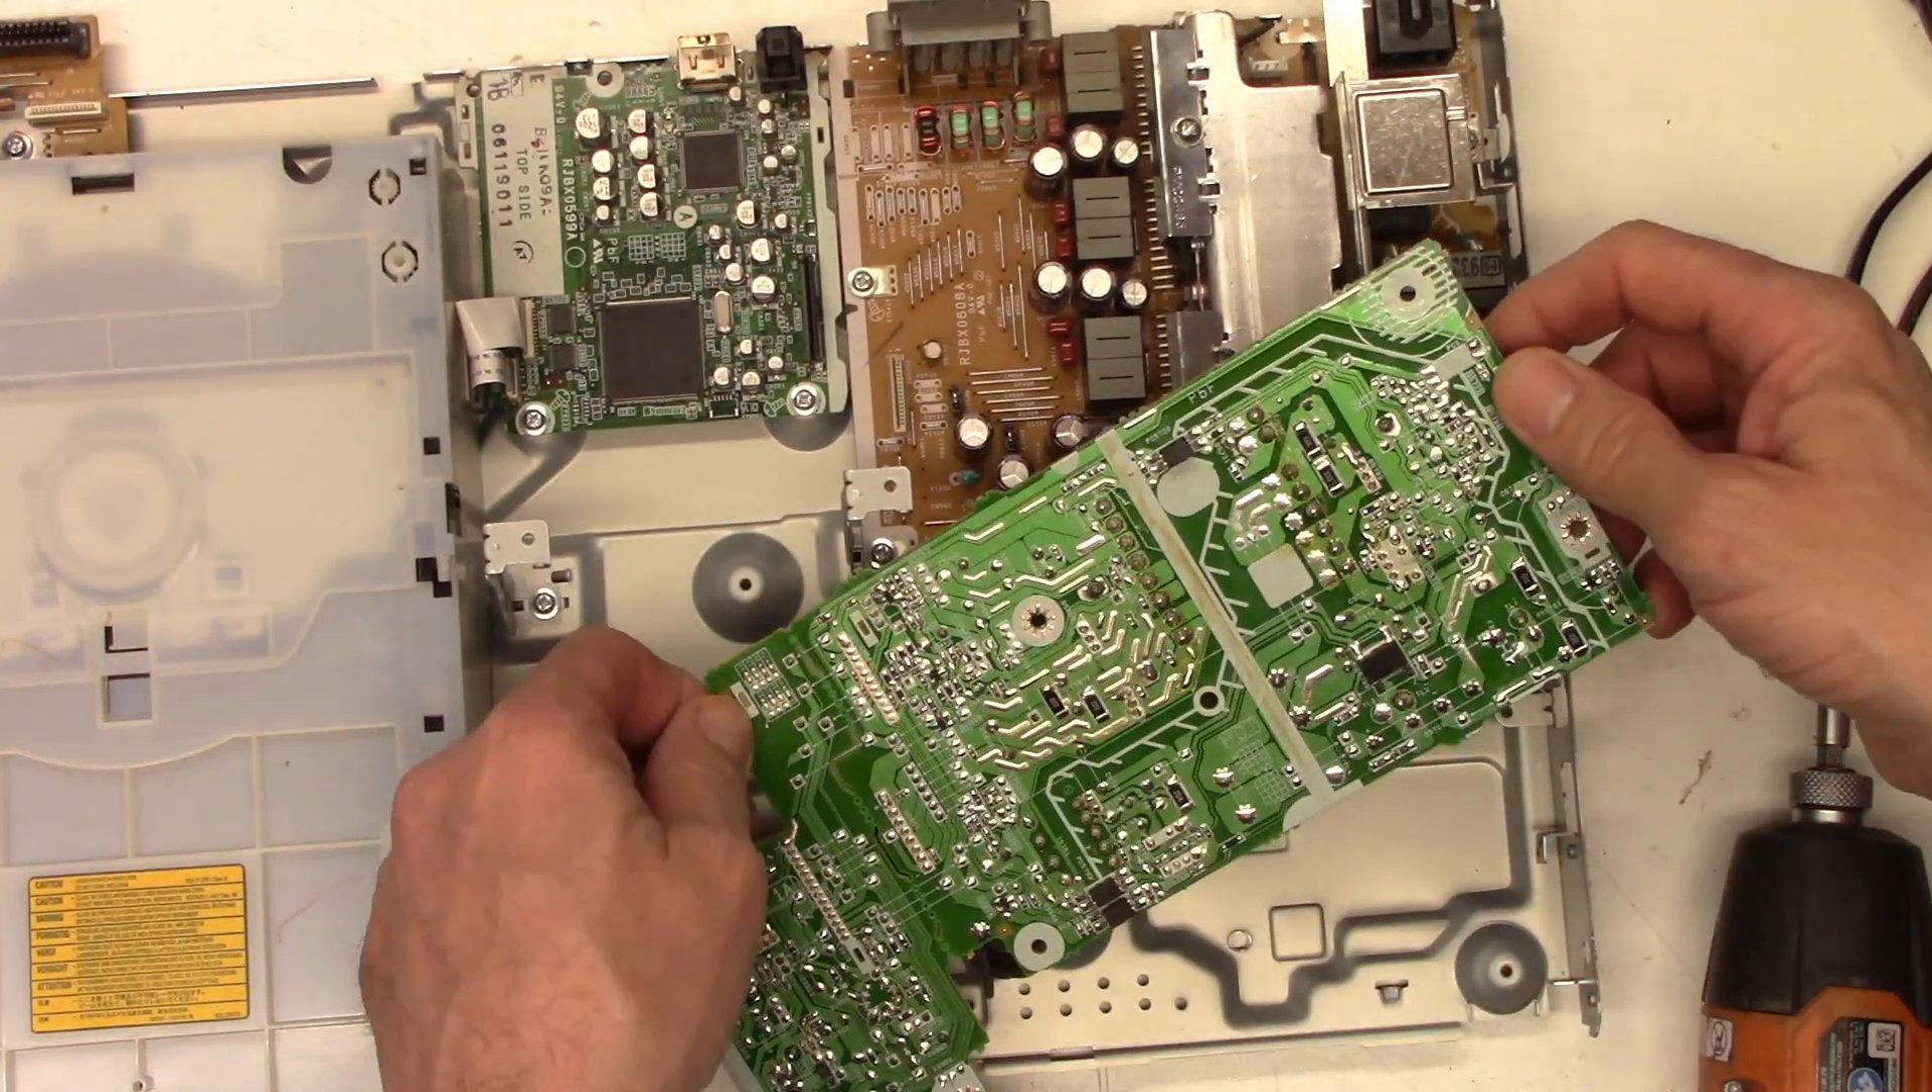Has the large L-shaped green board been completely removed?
Yes.